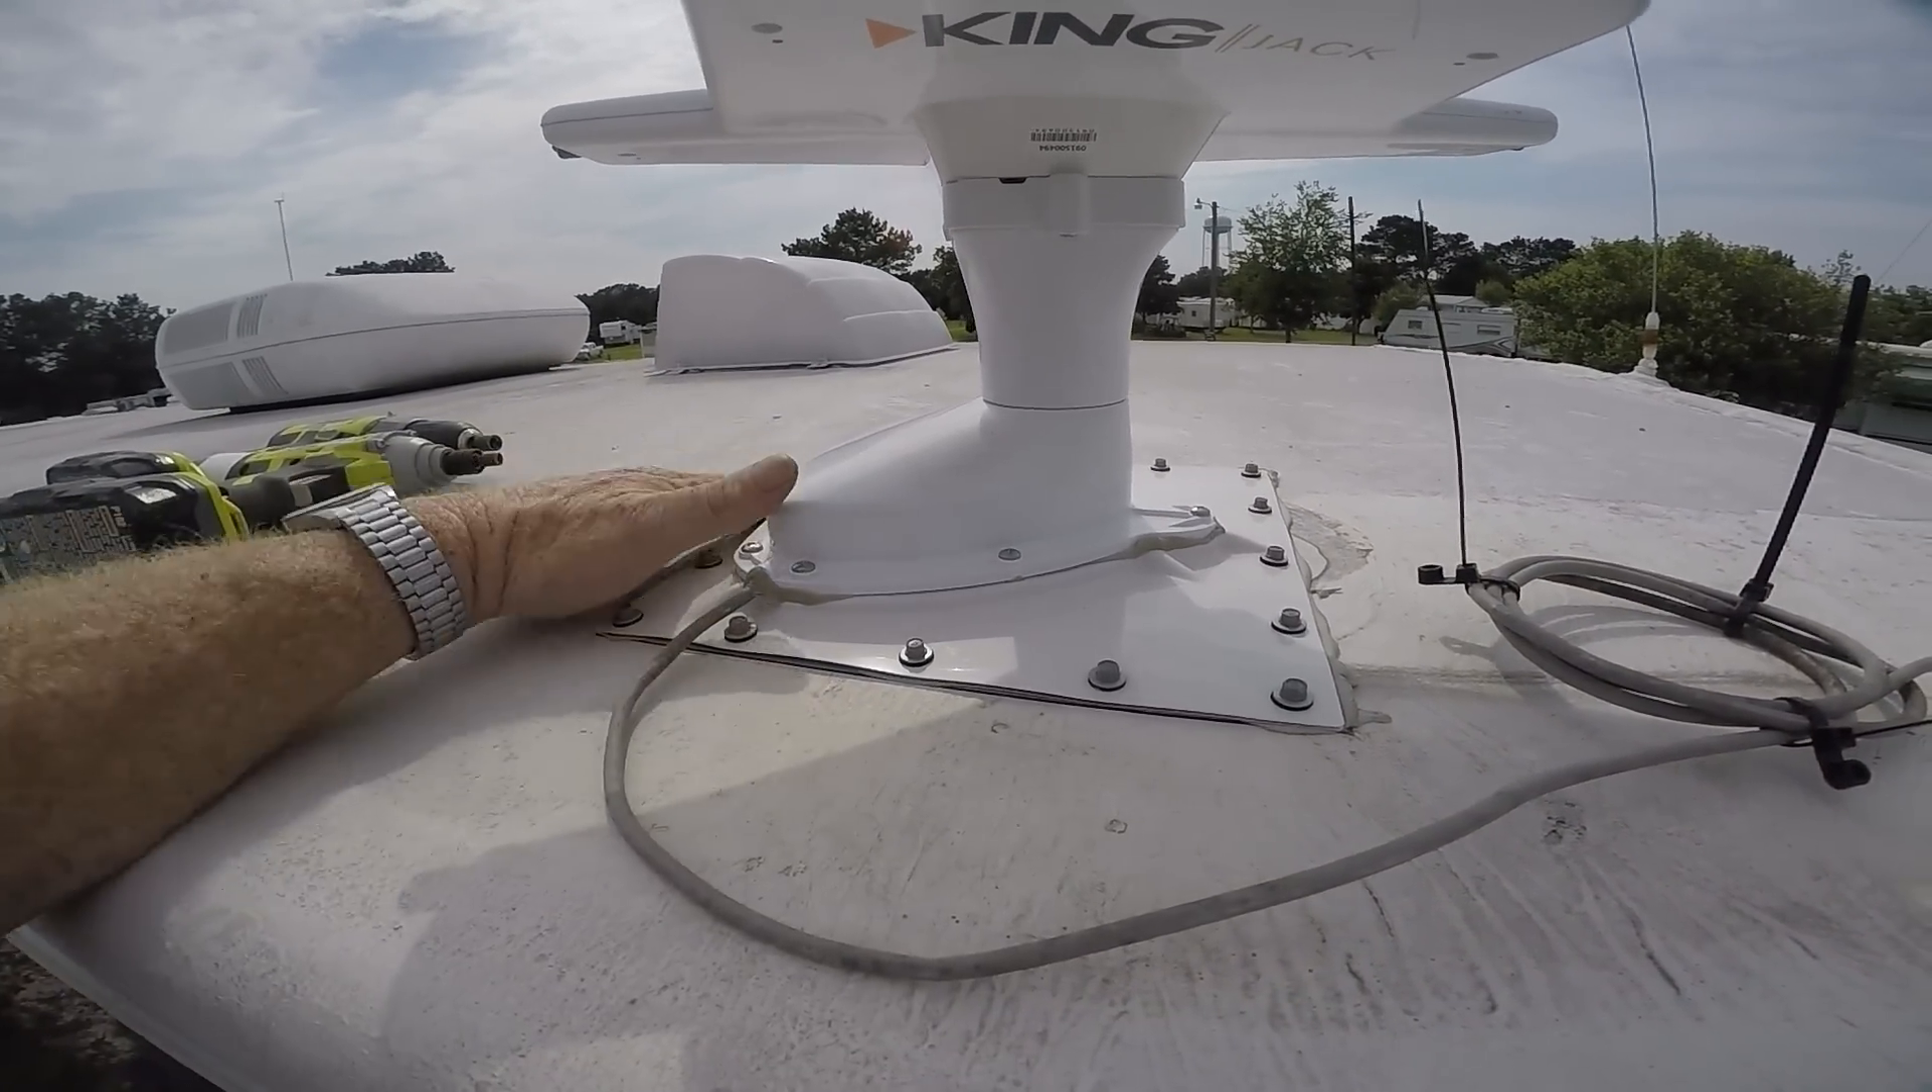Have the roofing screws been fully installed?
Yes.